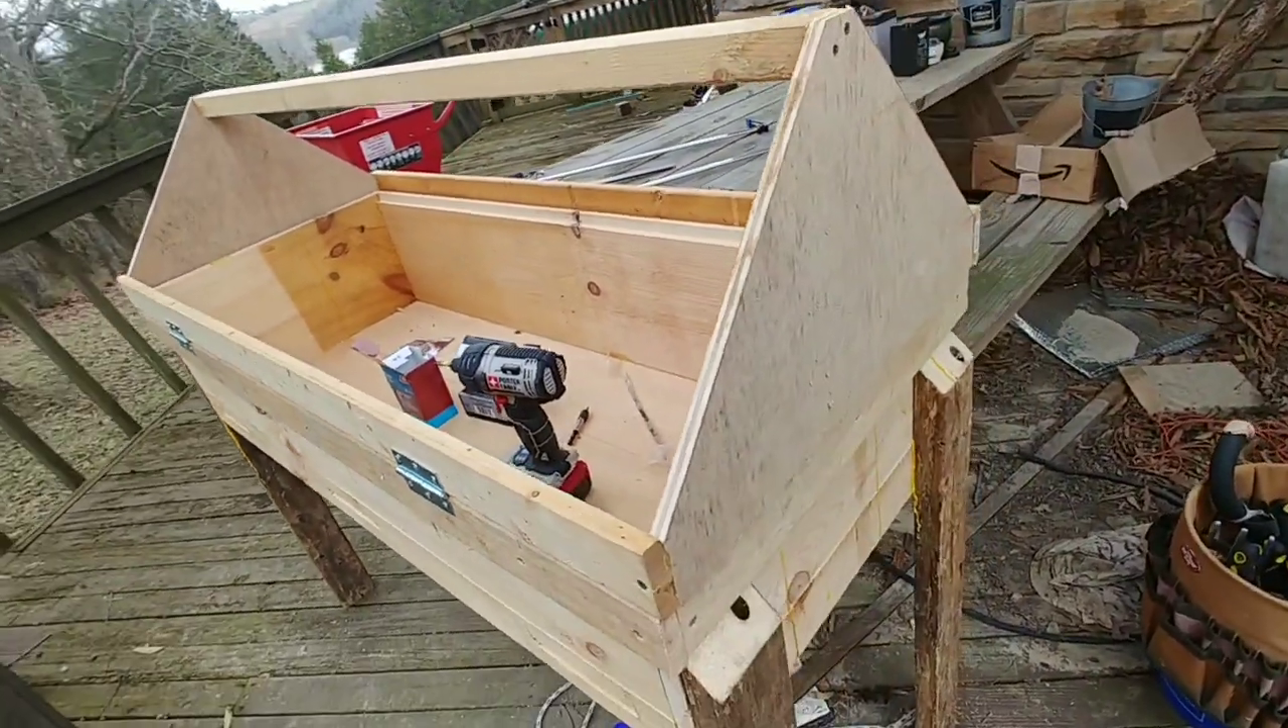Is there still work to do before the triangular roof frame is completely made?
No.